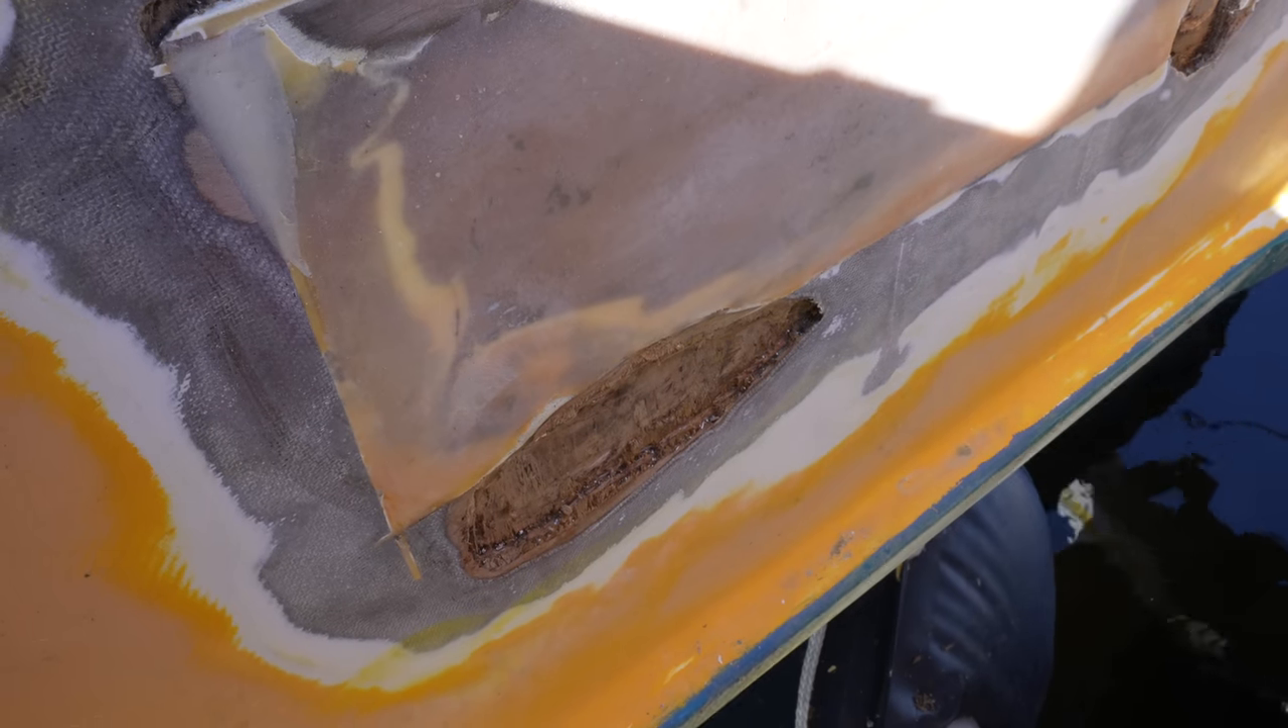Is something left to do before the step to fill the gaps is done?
Yes.